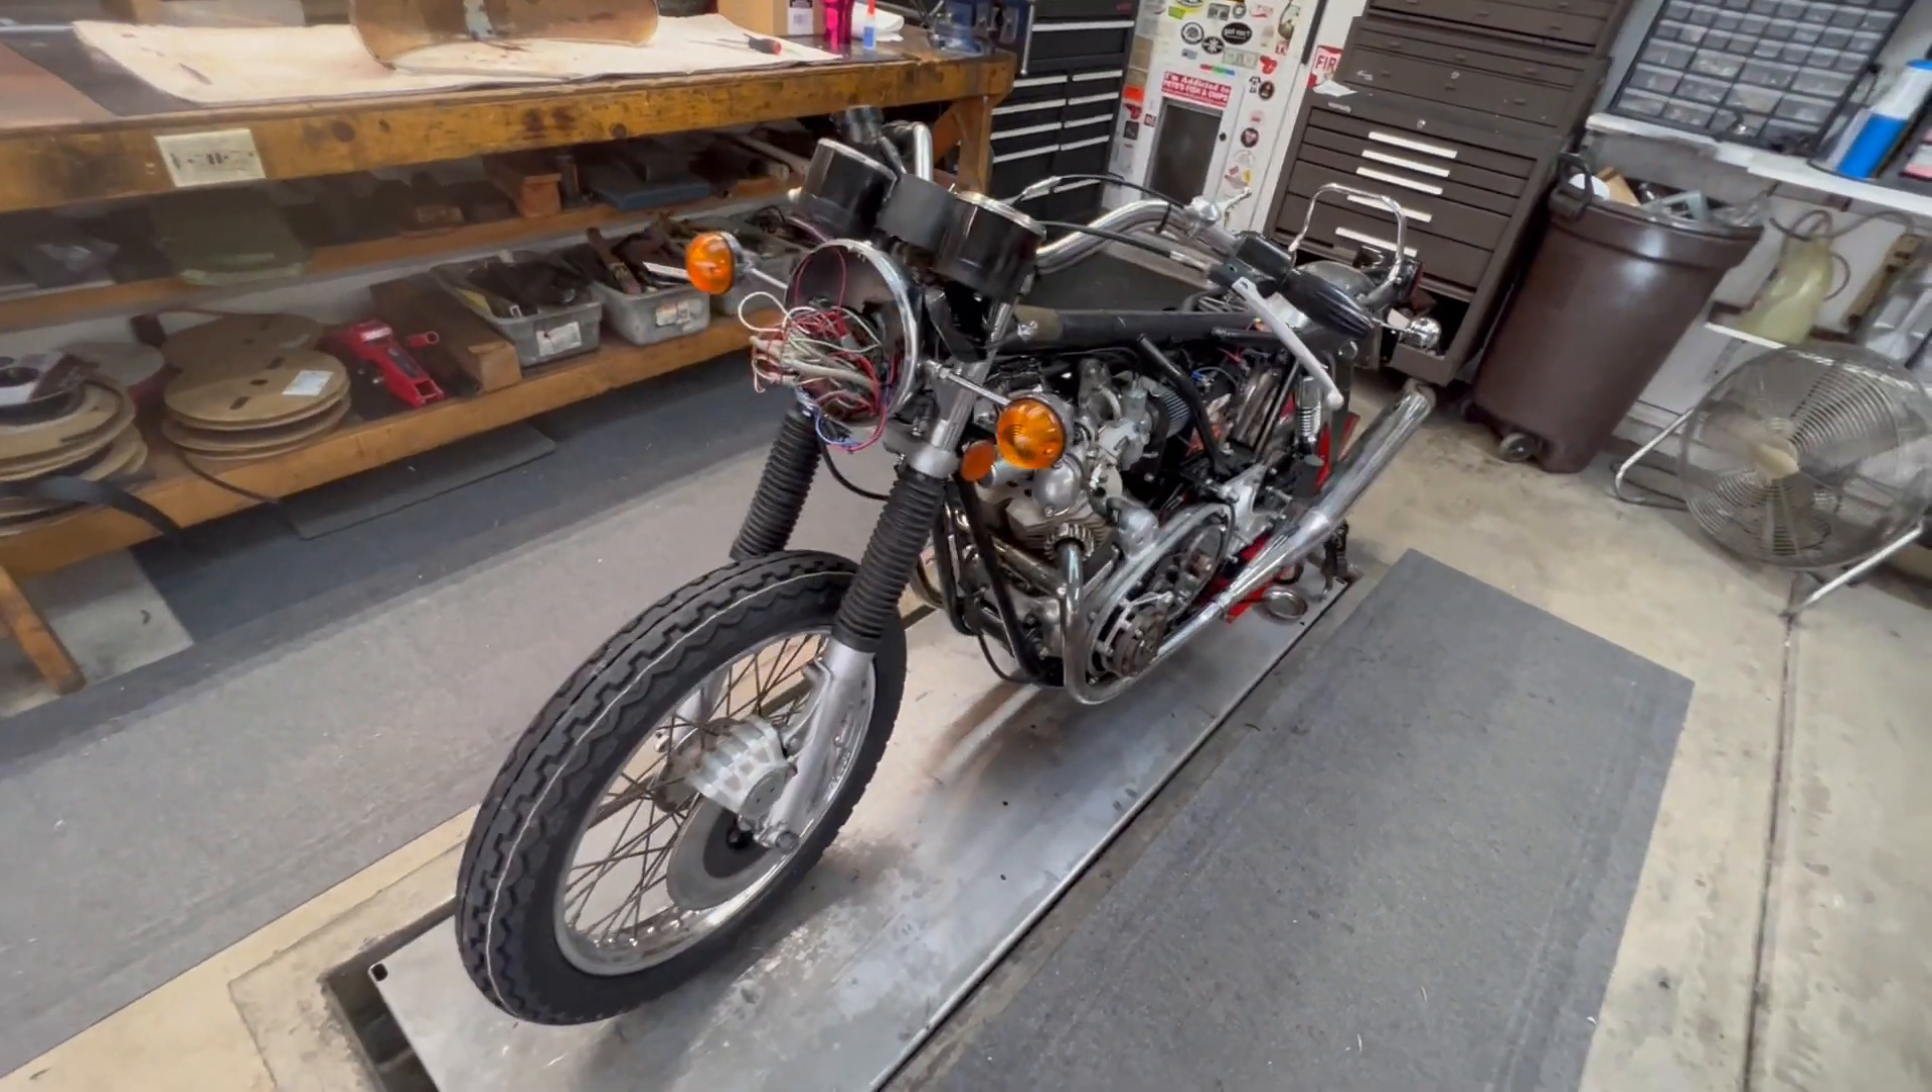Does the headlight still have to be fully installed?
Yes.